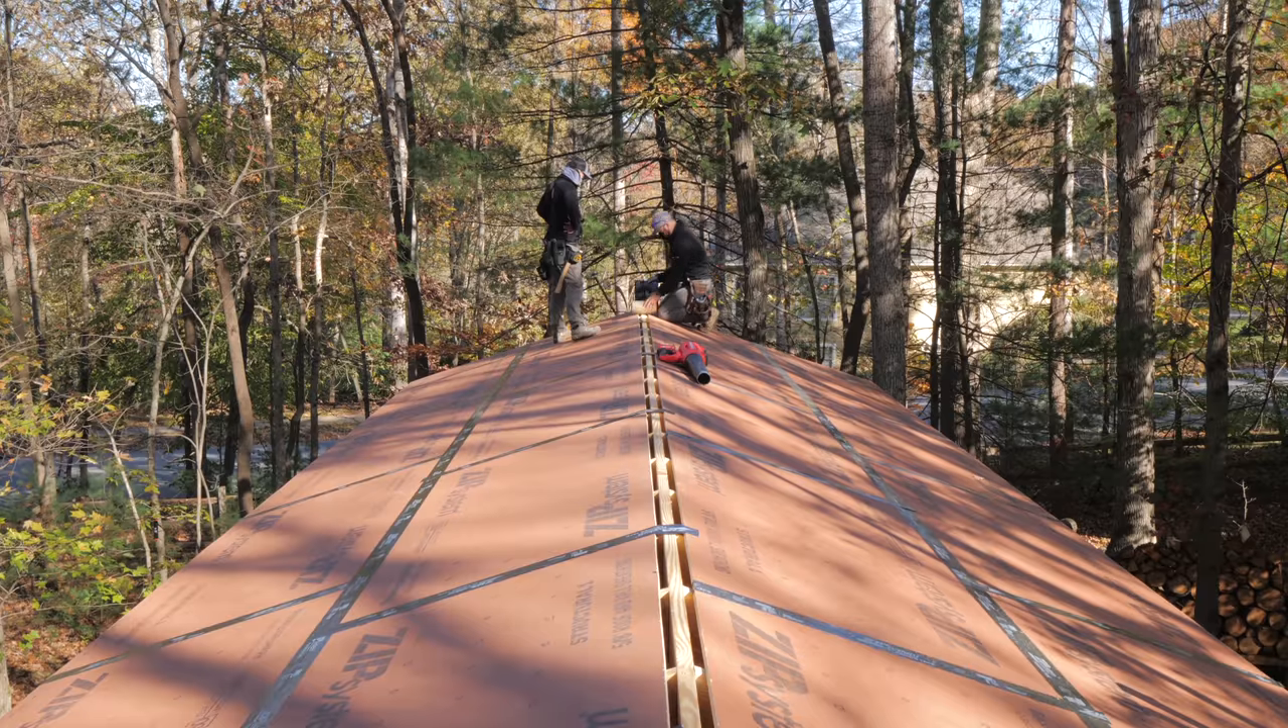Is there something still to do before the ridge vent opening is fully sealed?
Yes.